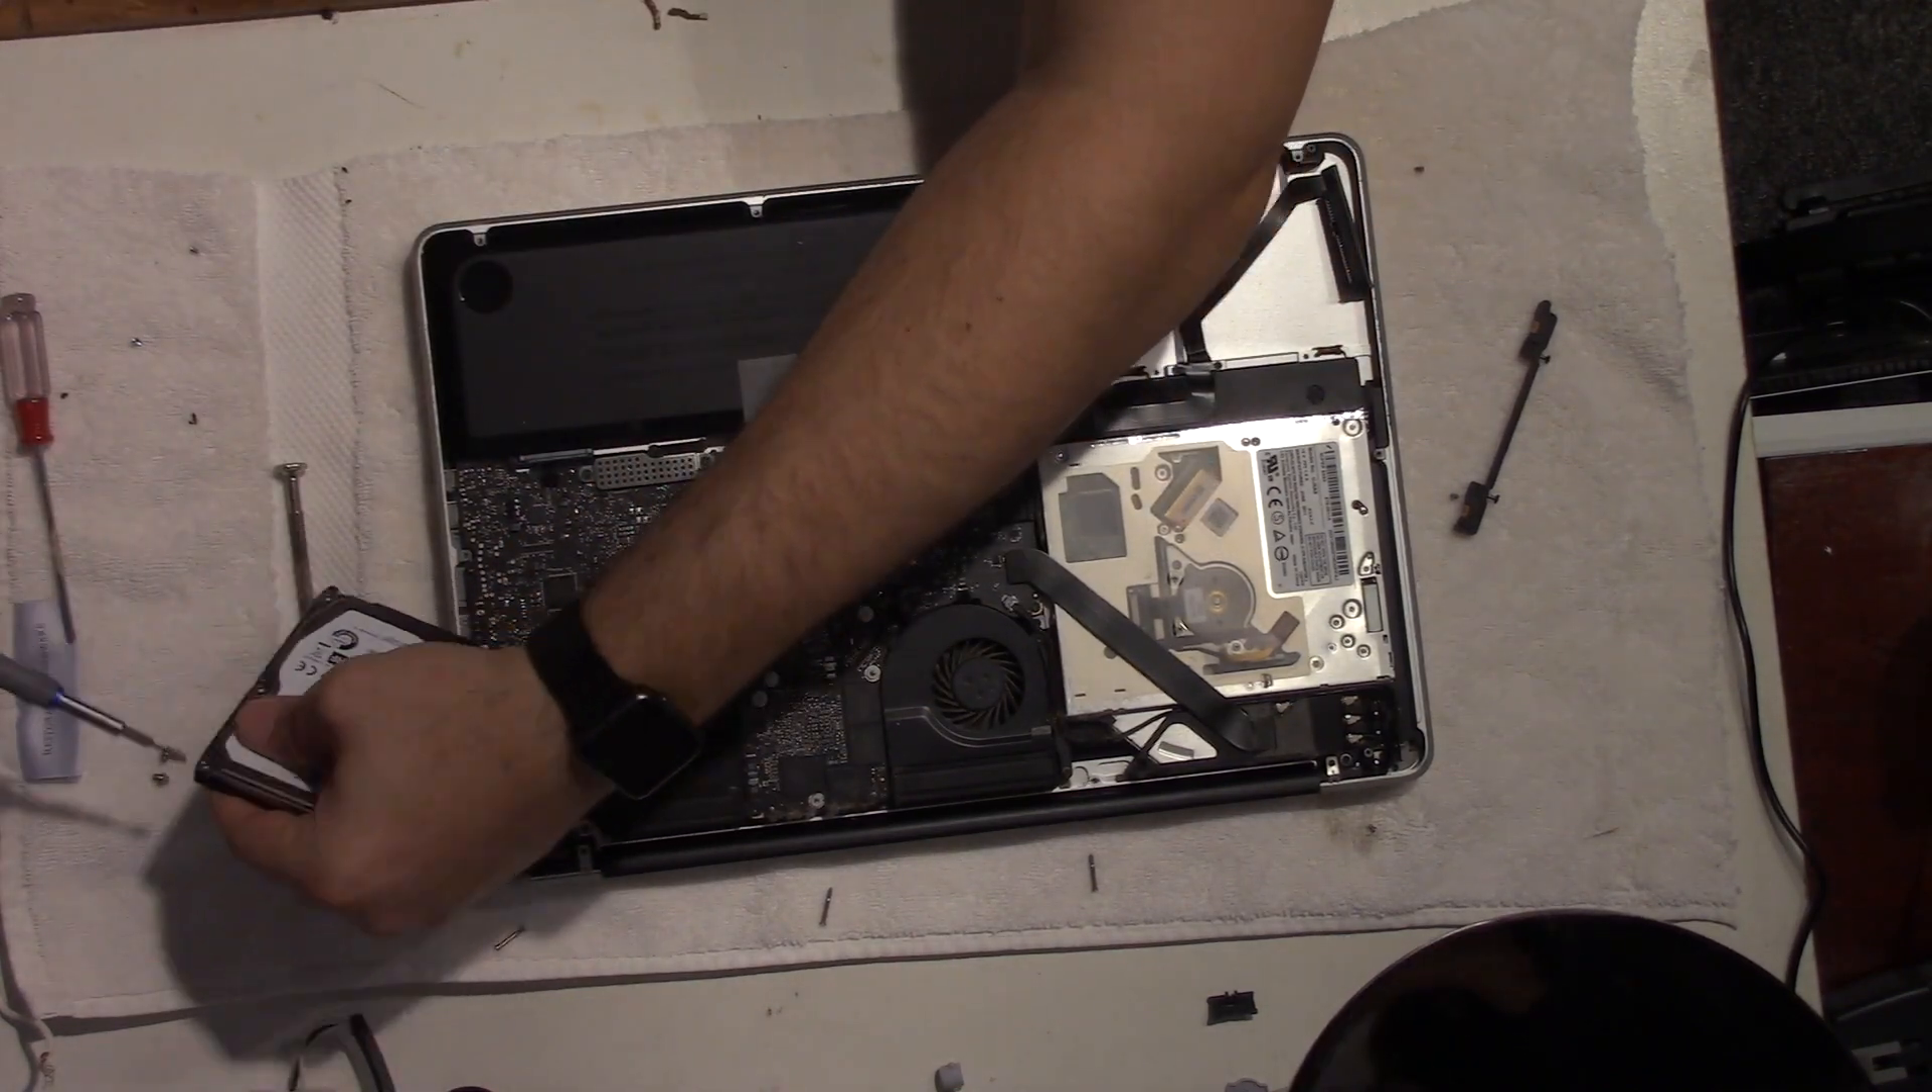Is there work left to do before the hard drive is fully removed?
No.